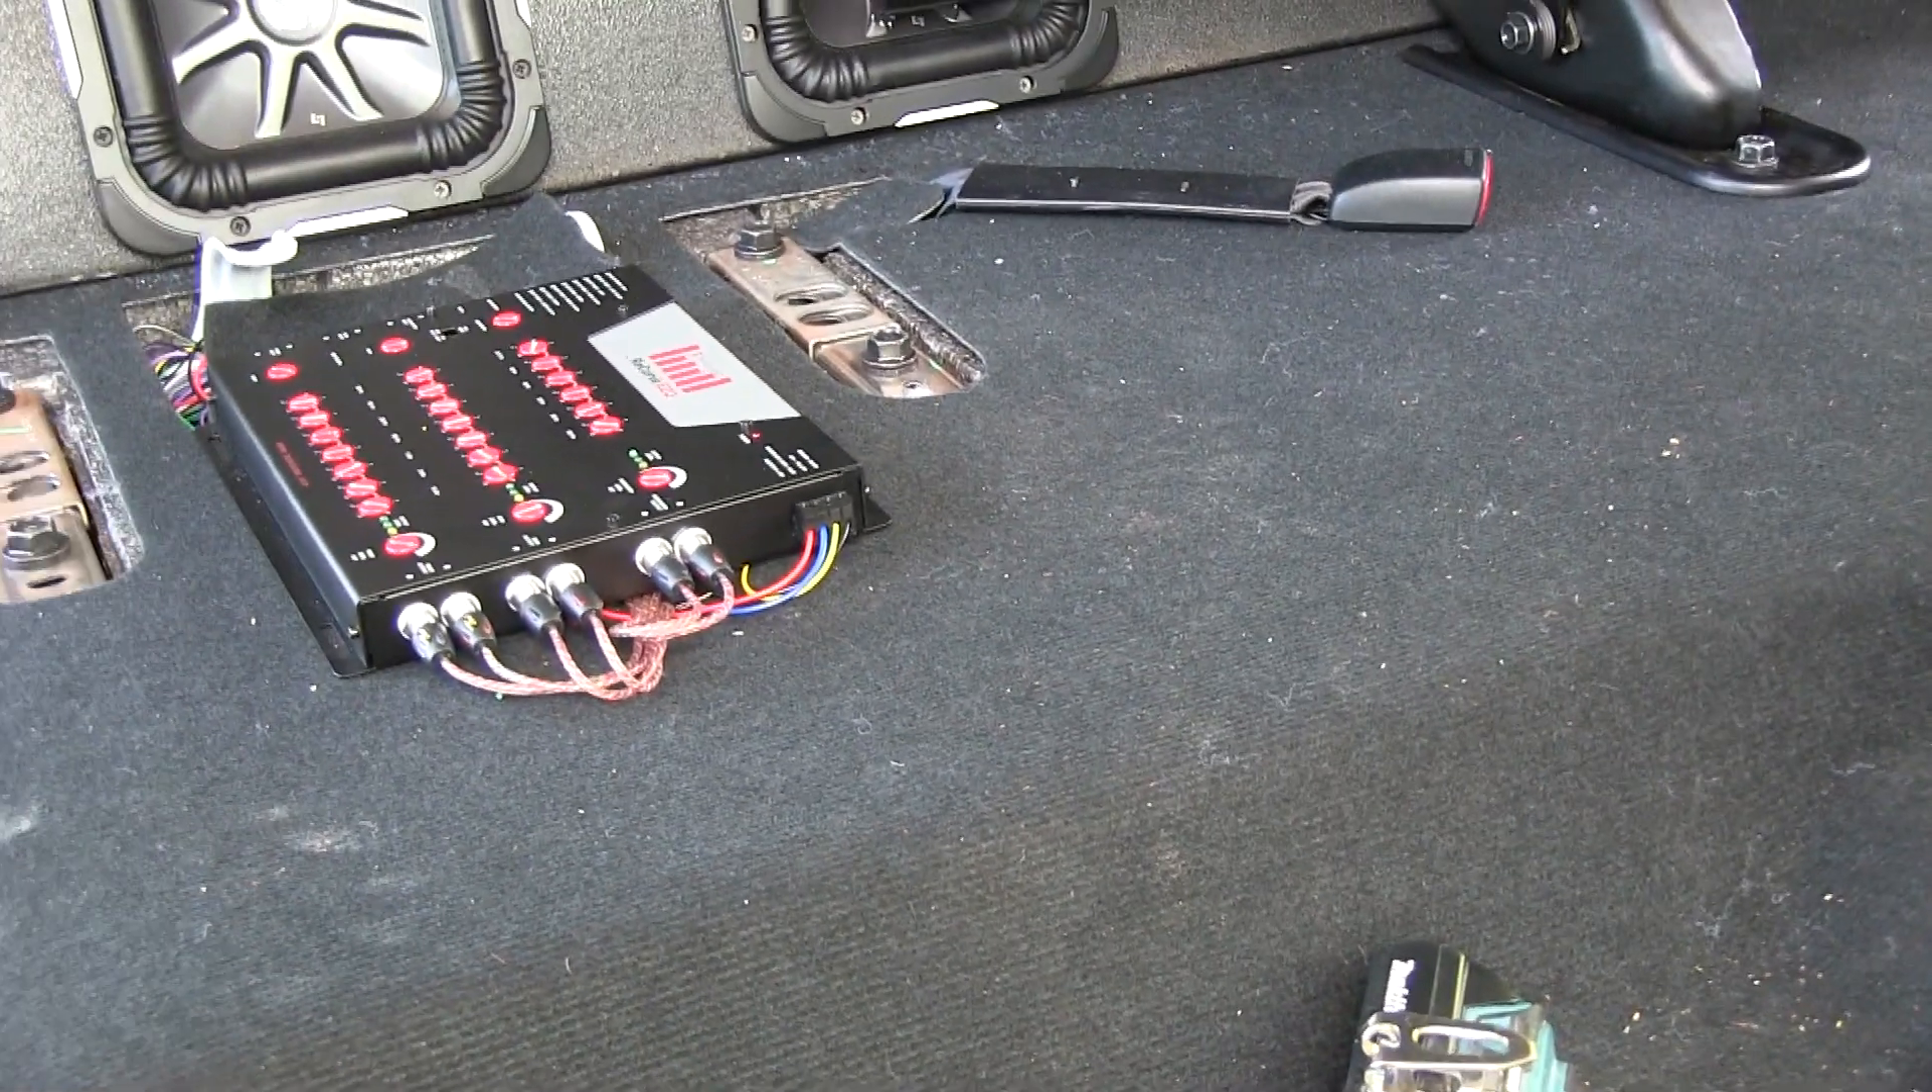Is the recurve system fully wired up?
Yes.